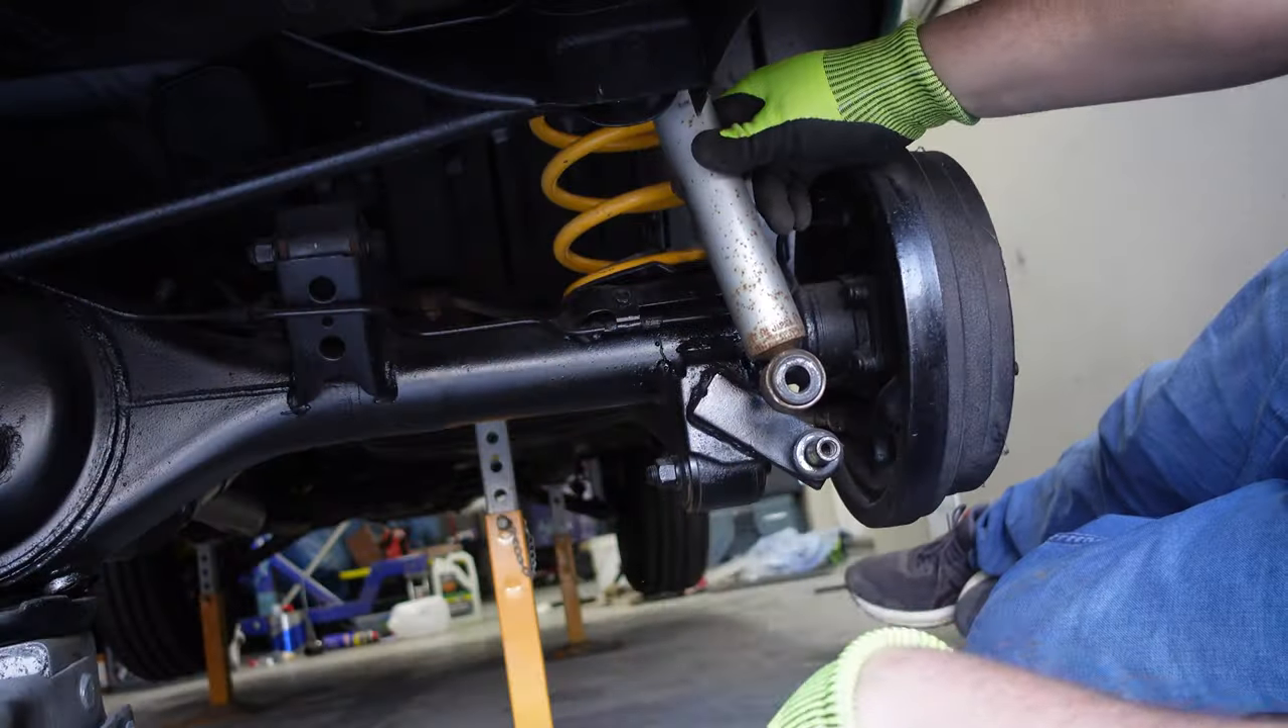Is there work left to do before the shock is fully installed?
Yes.